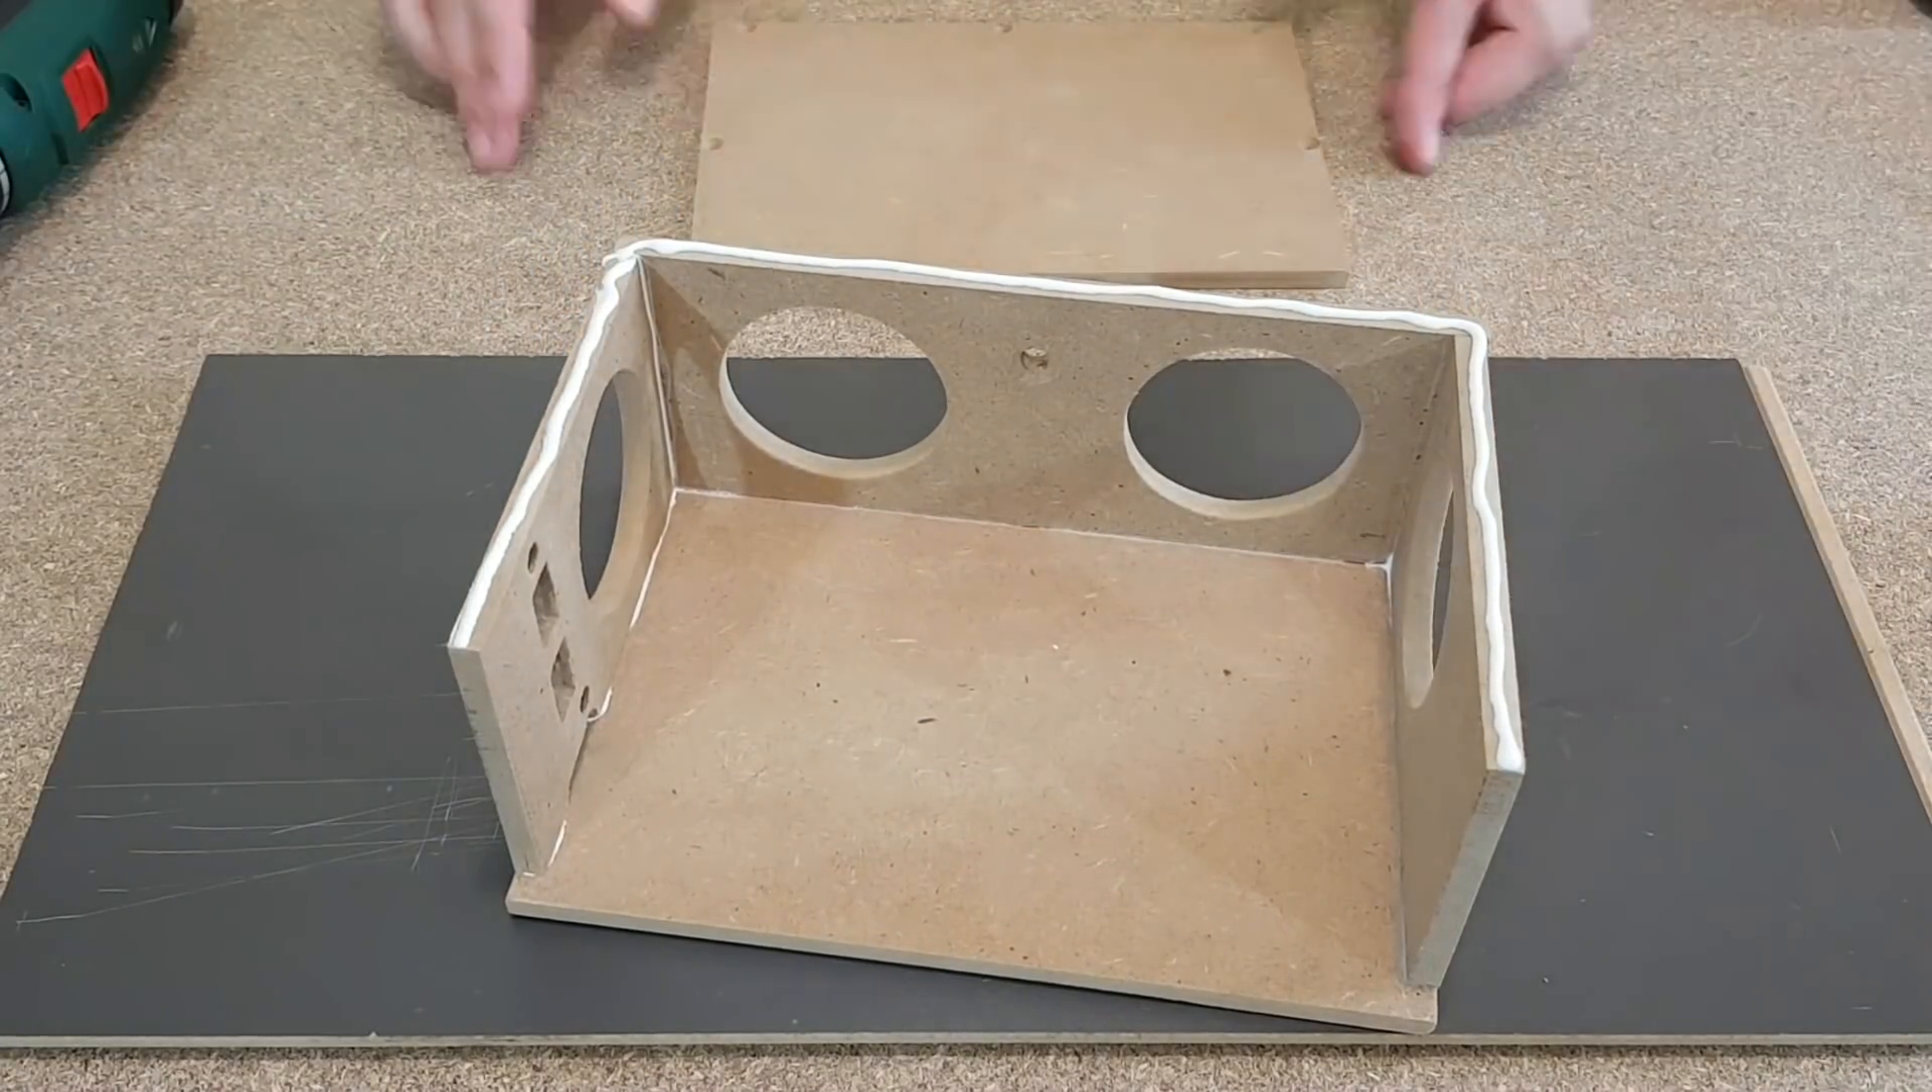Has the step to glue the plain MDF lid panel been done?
No.